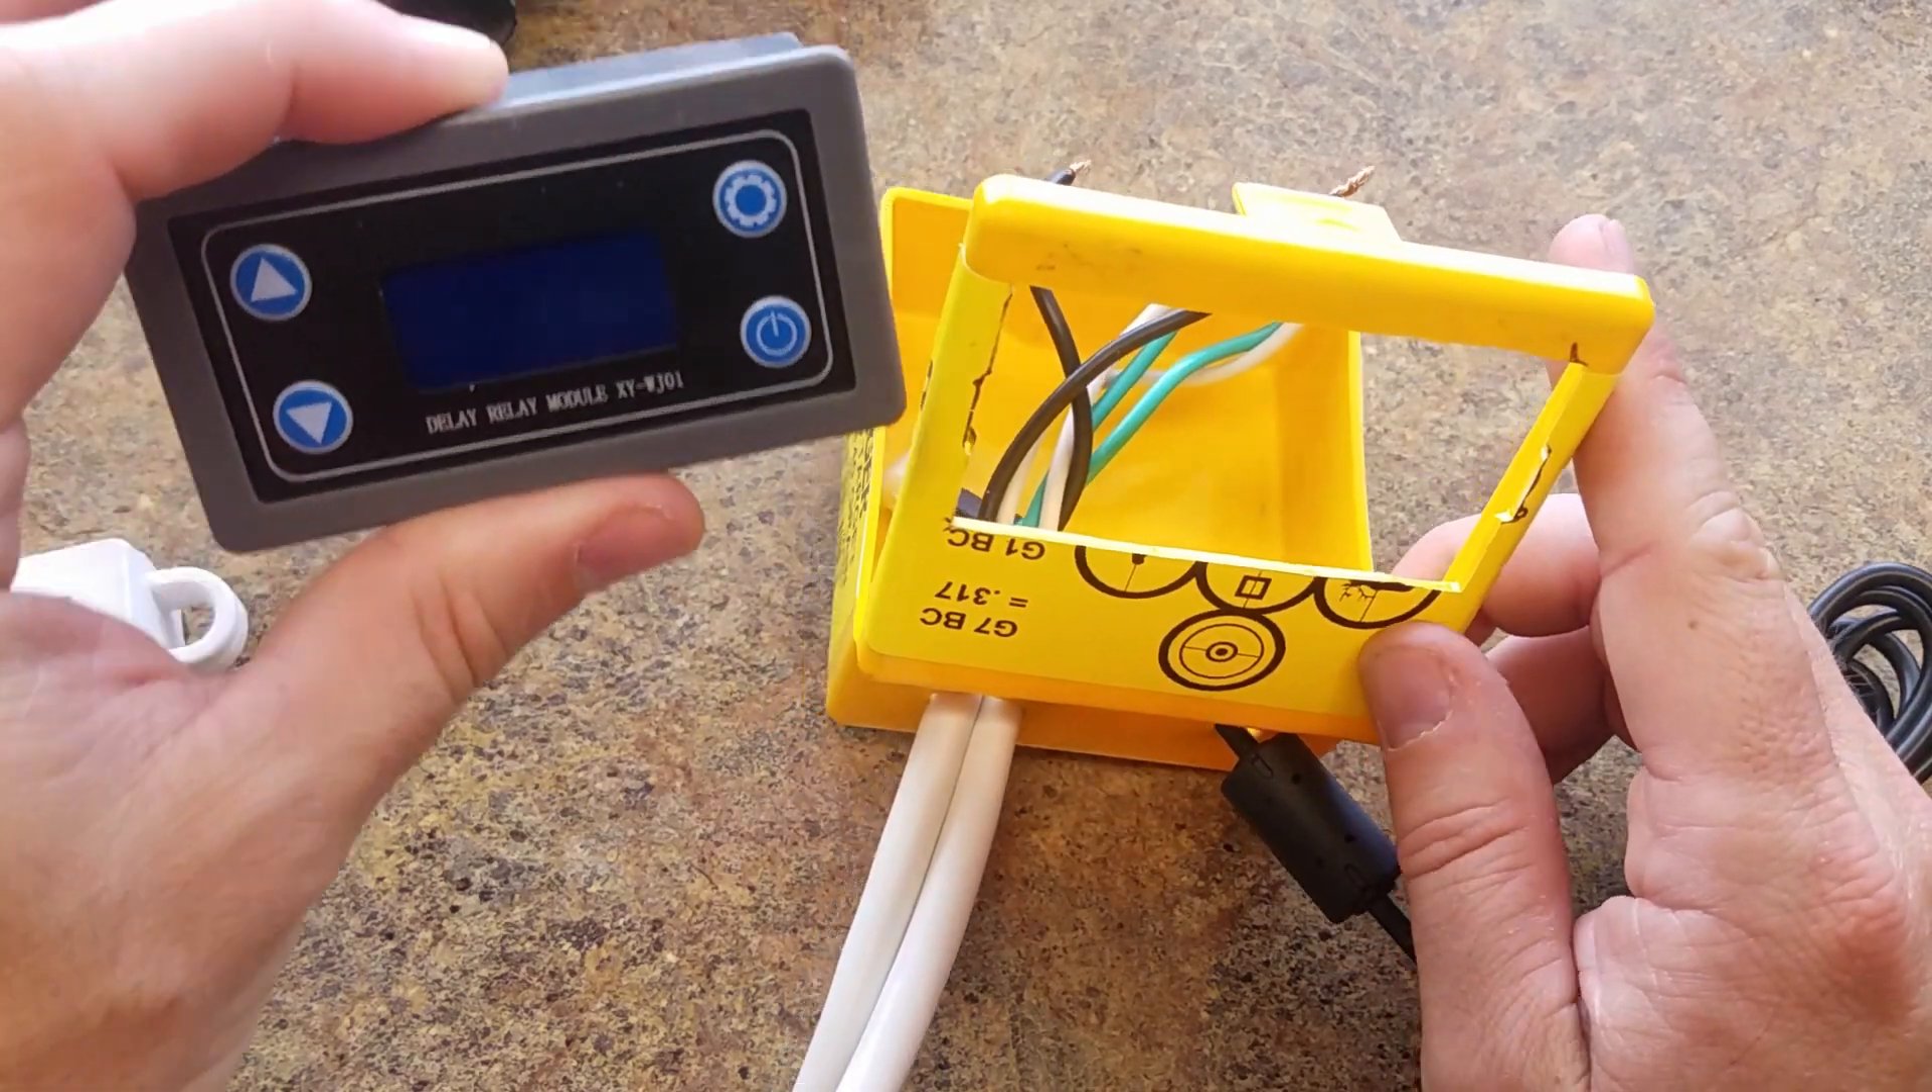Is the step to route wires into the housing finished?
Yes.